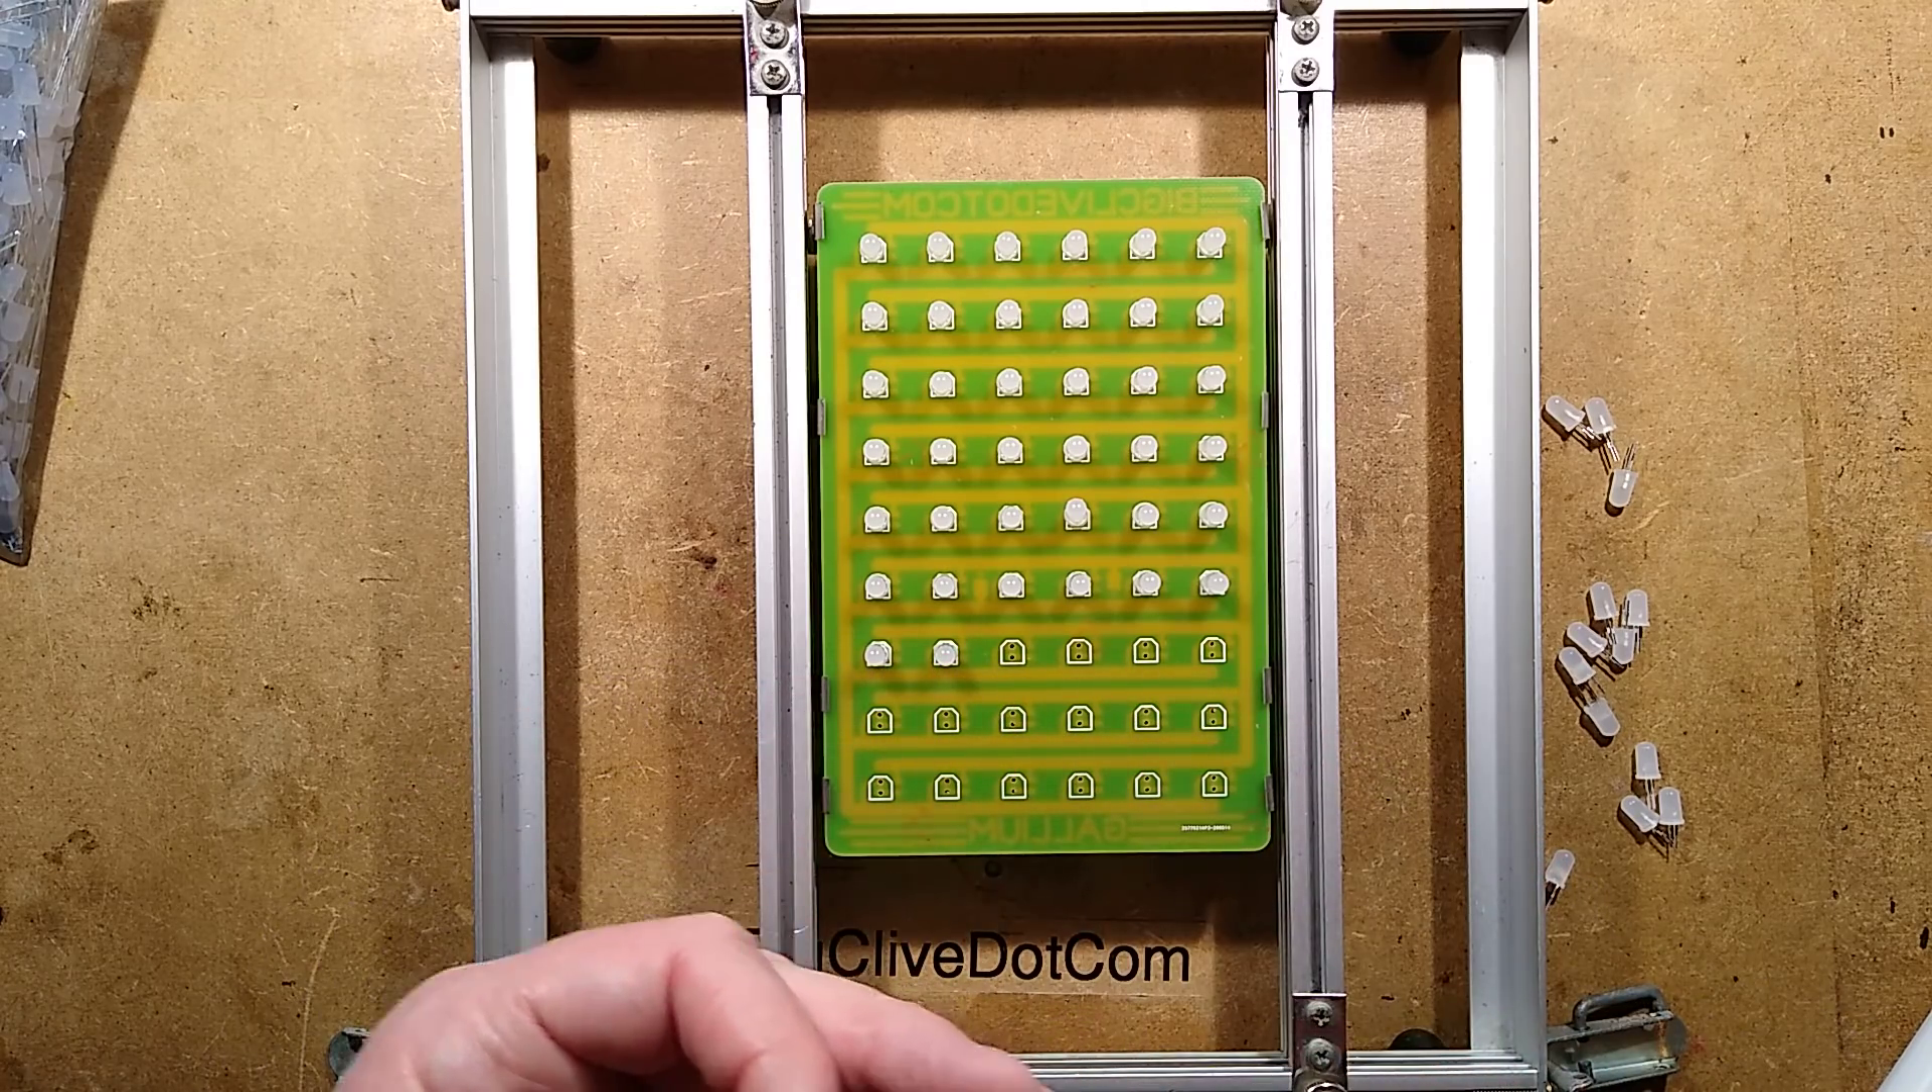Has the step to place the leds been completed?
No.